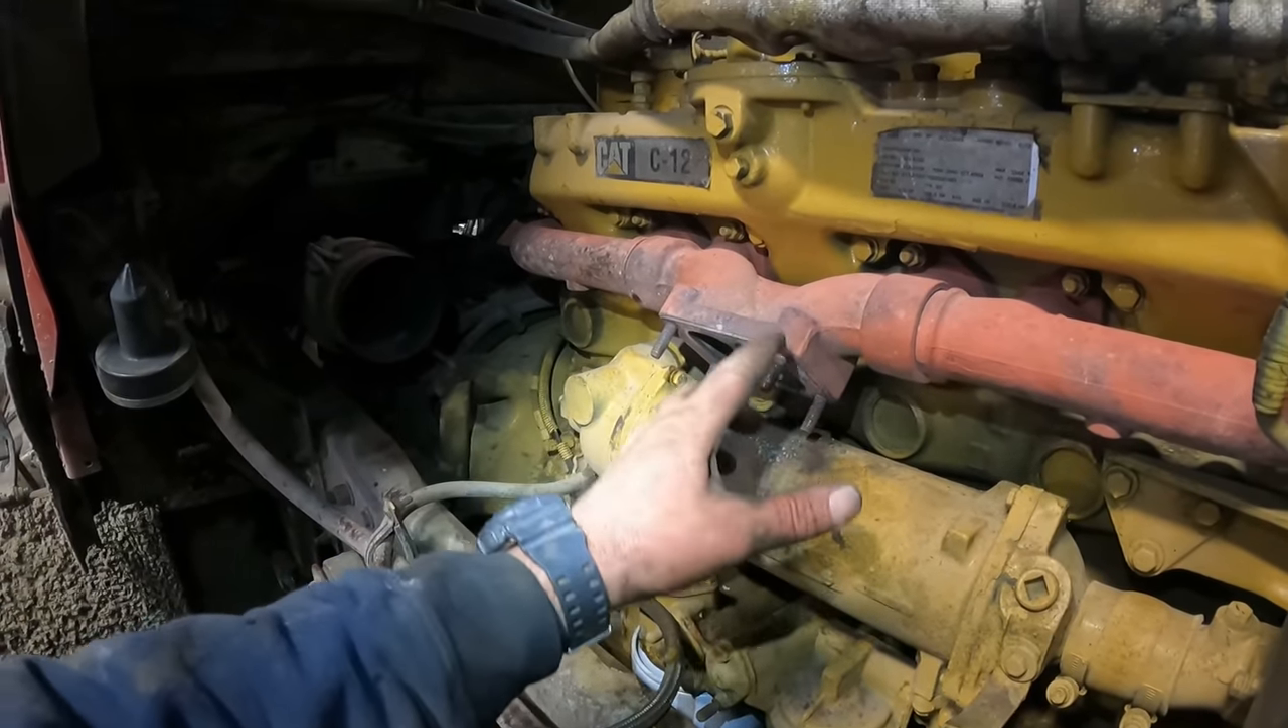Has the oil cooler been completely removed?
No.